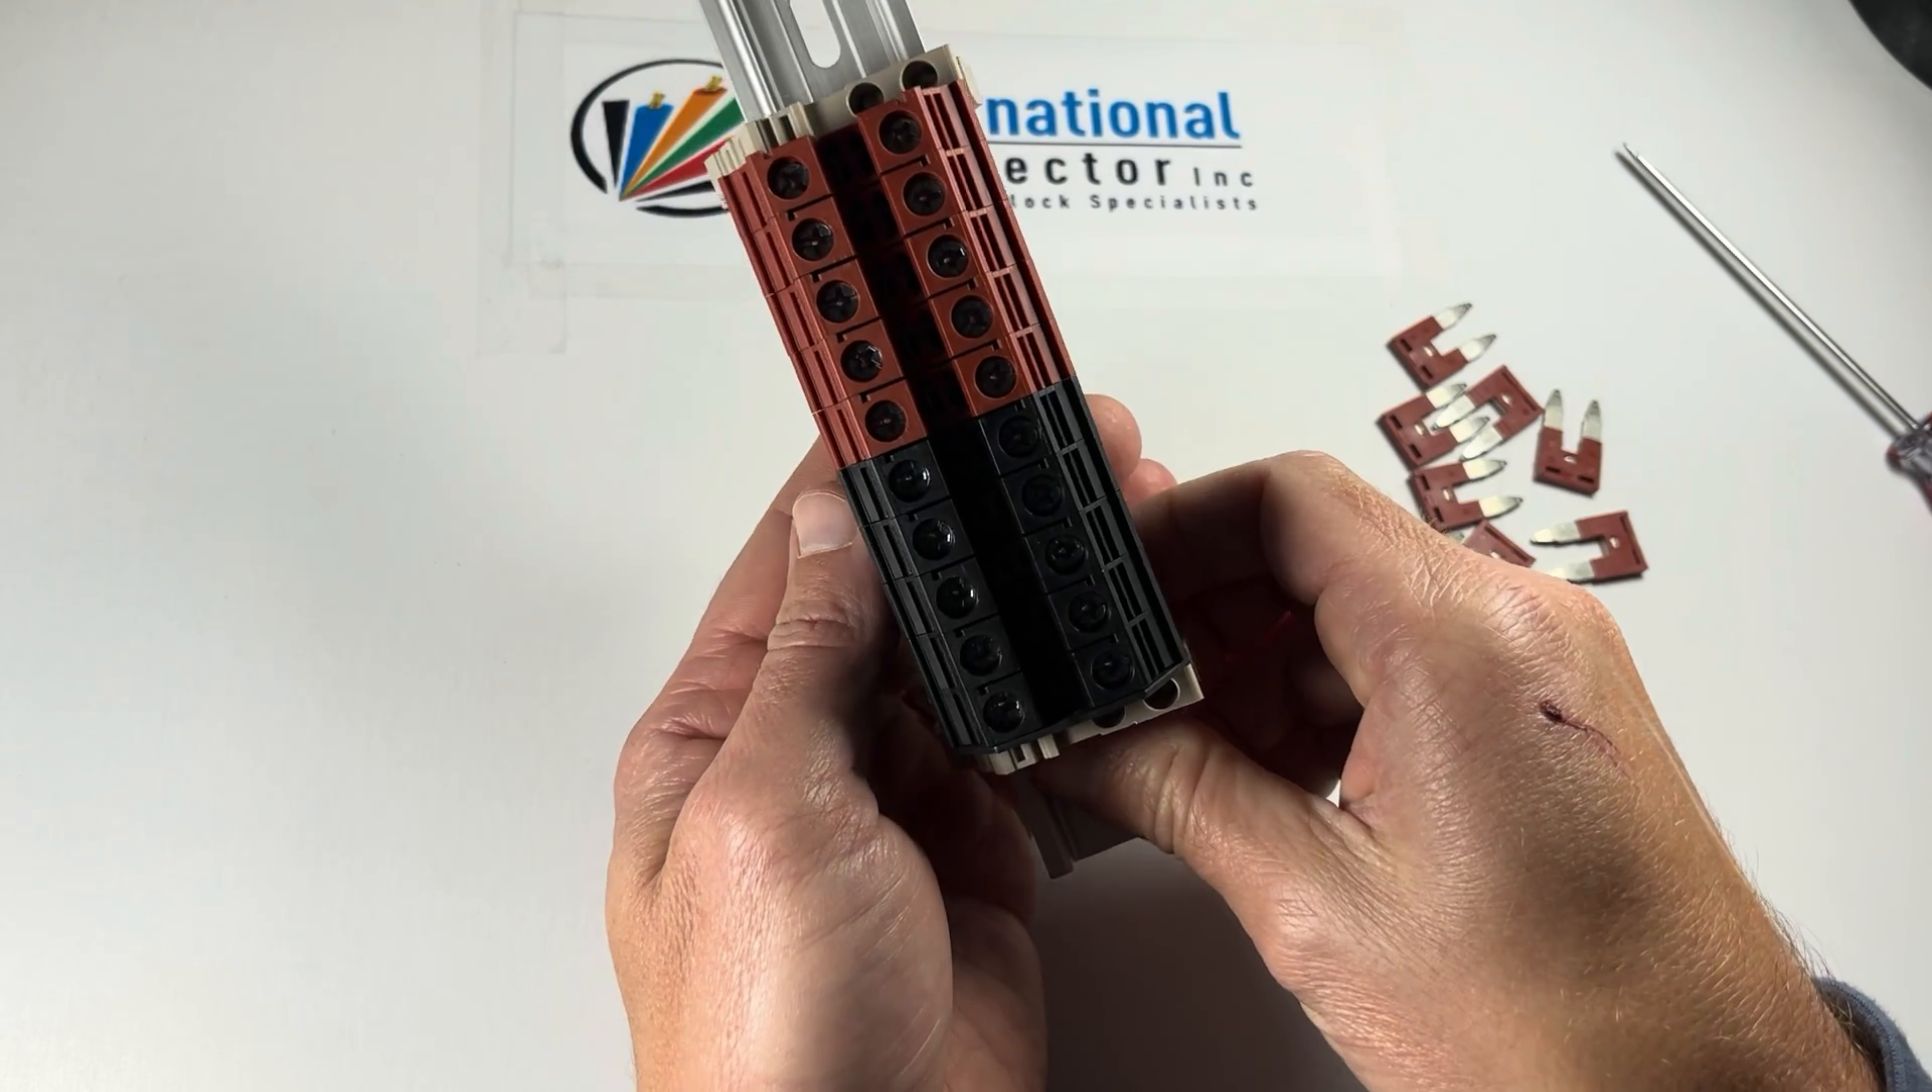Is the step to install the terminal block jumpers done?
No.